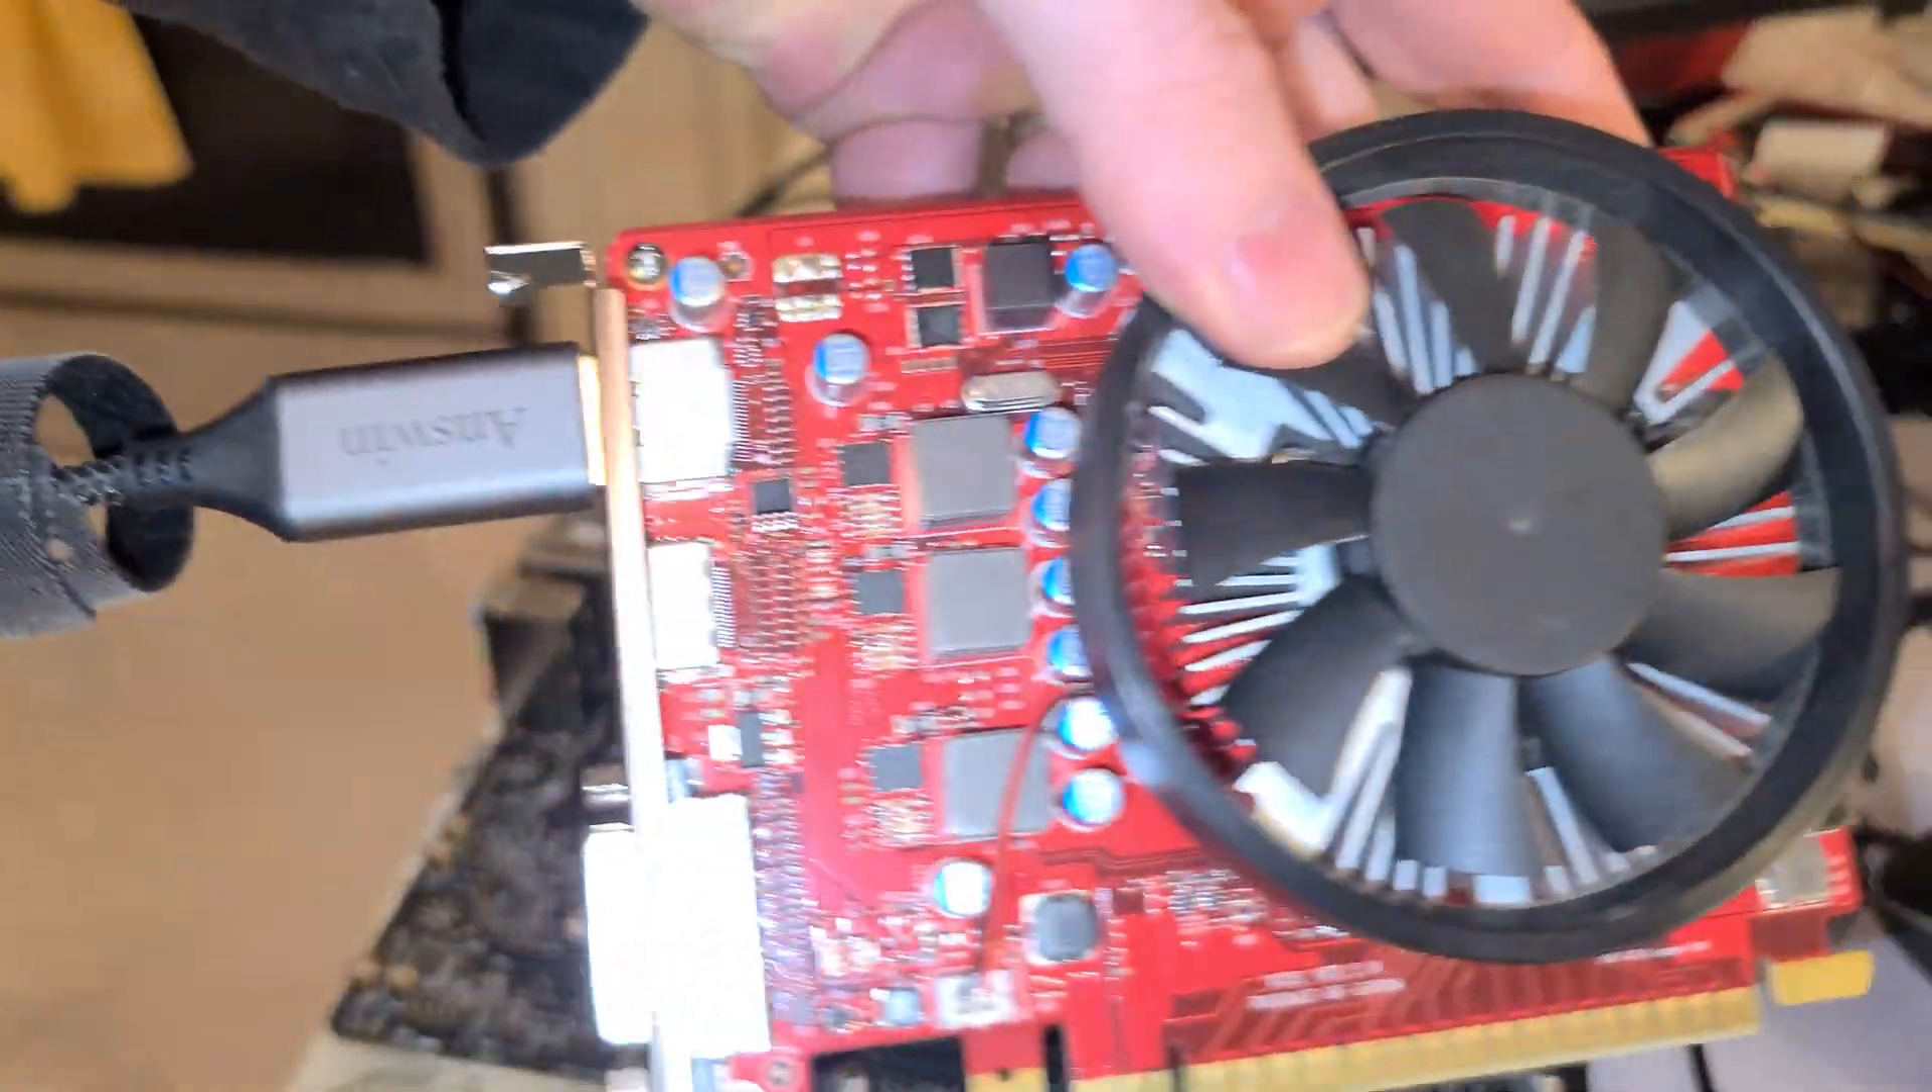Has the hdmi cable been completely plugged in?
Yes.